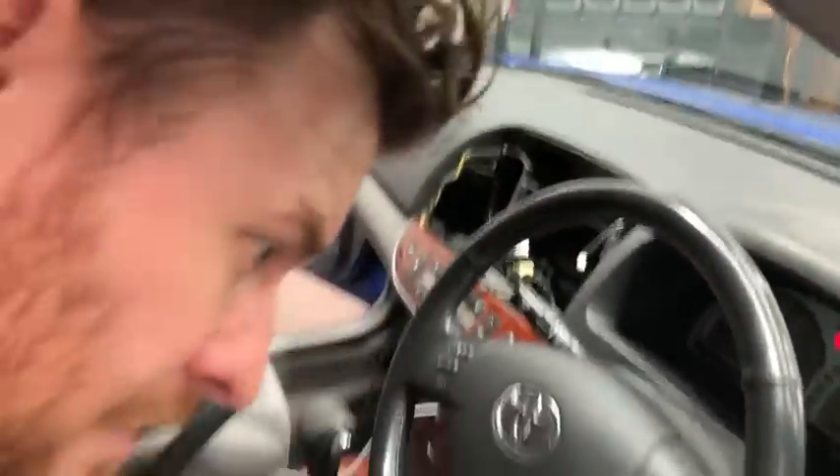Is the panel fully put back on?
No.